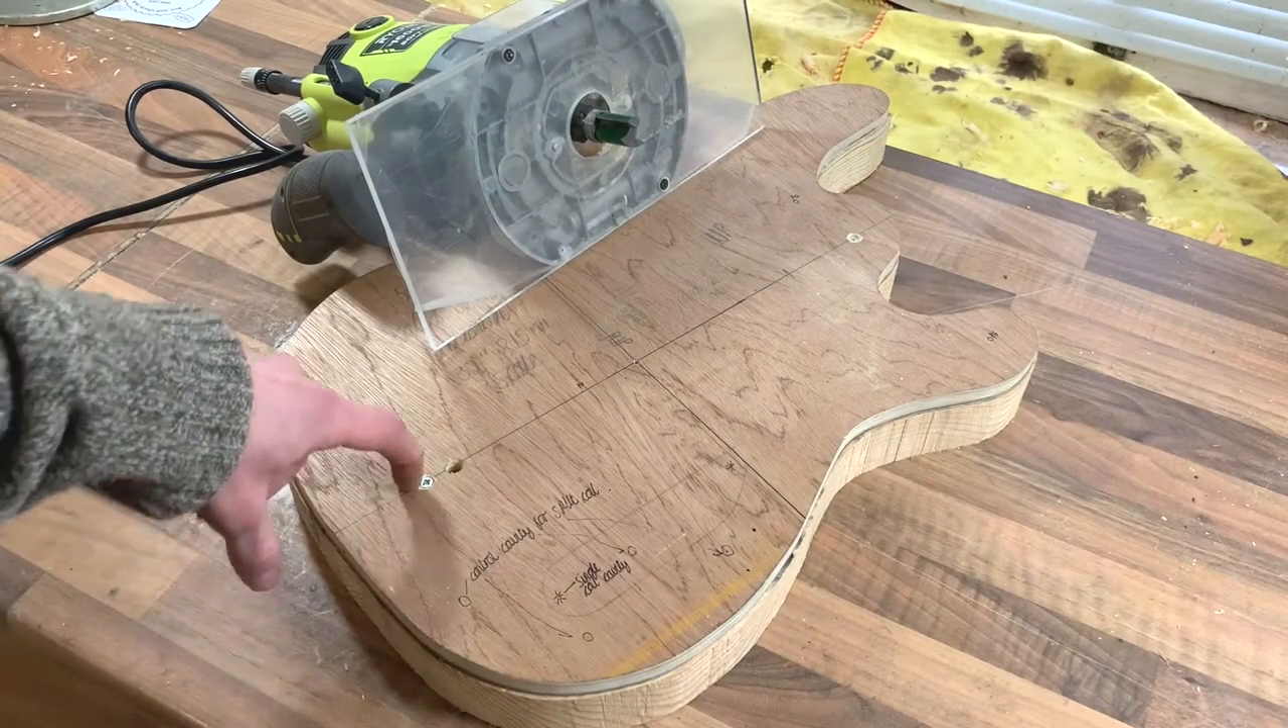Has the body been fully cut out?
Yes.